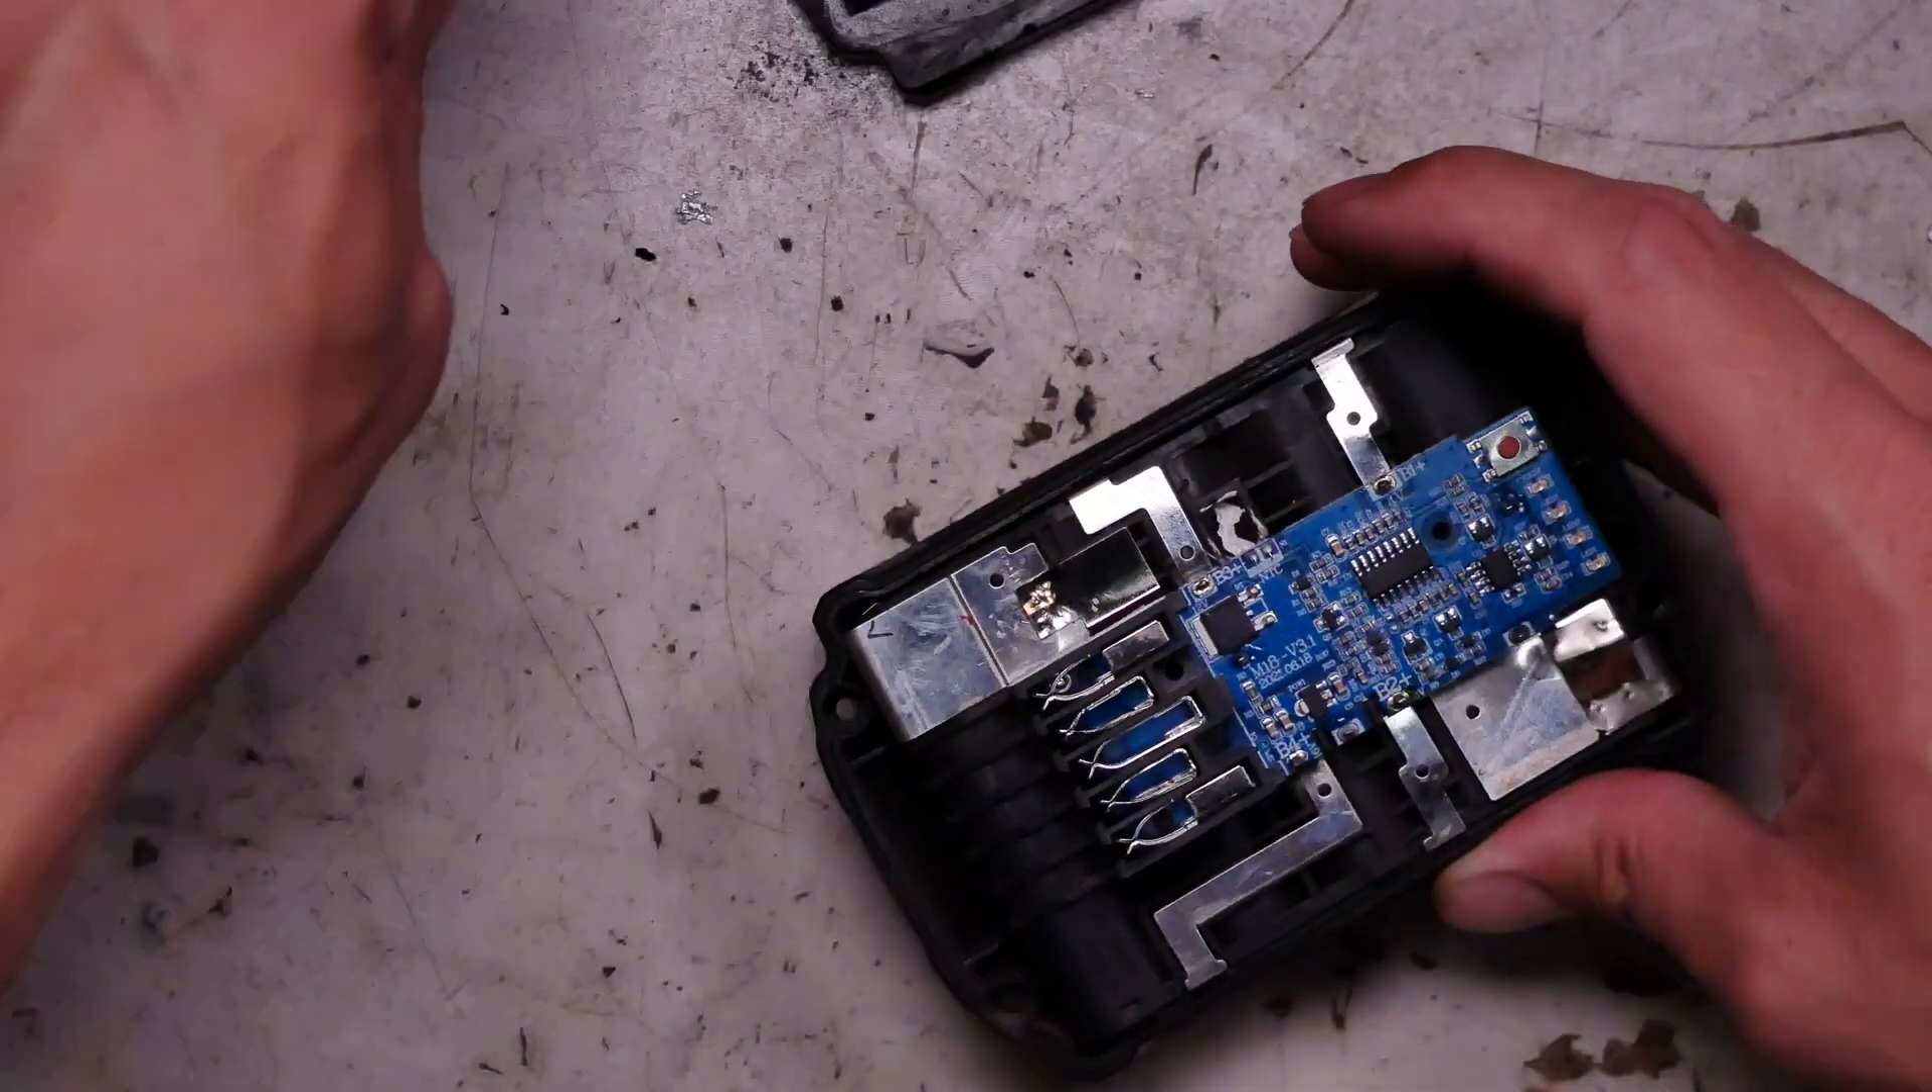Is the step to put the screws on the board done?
No.